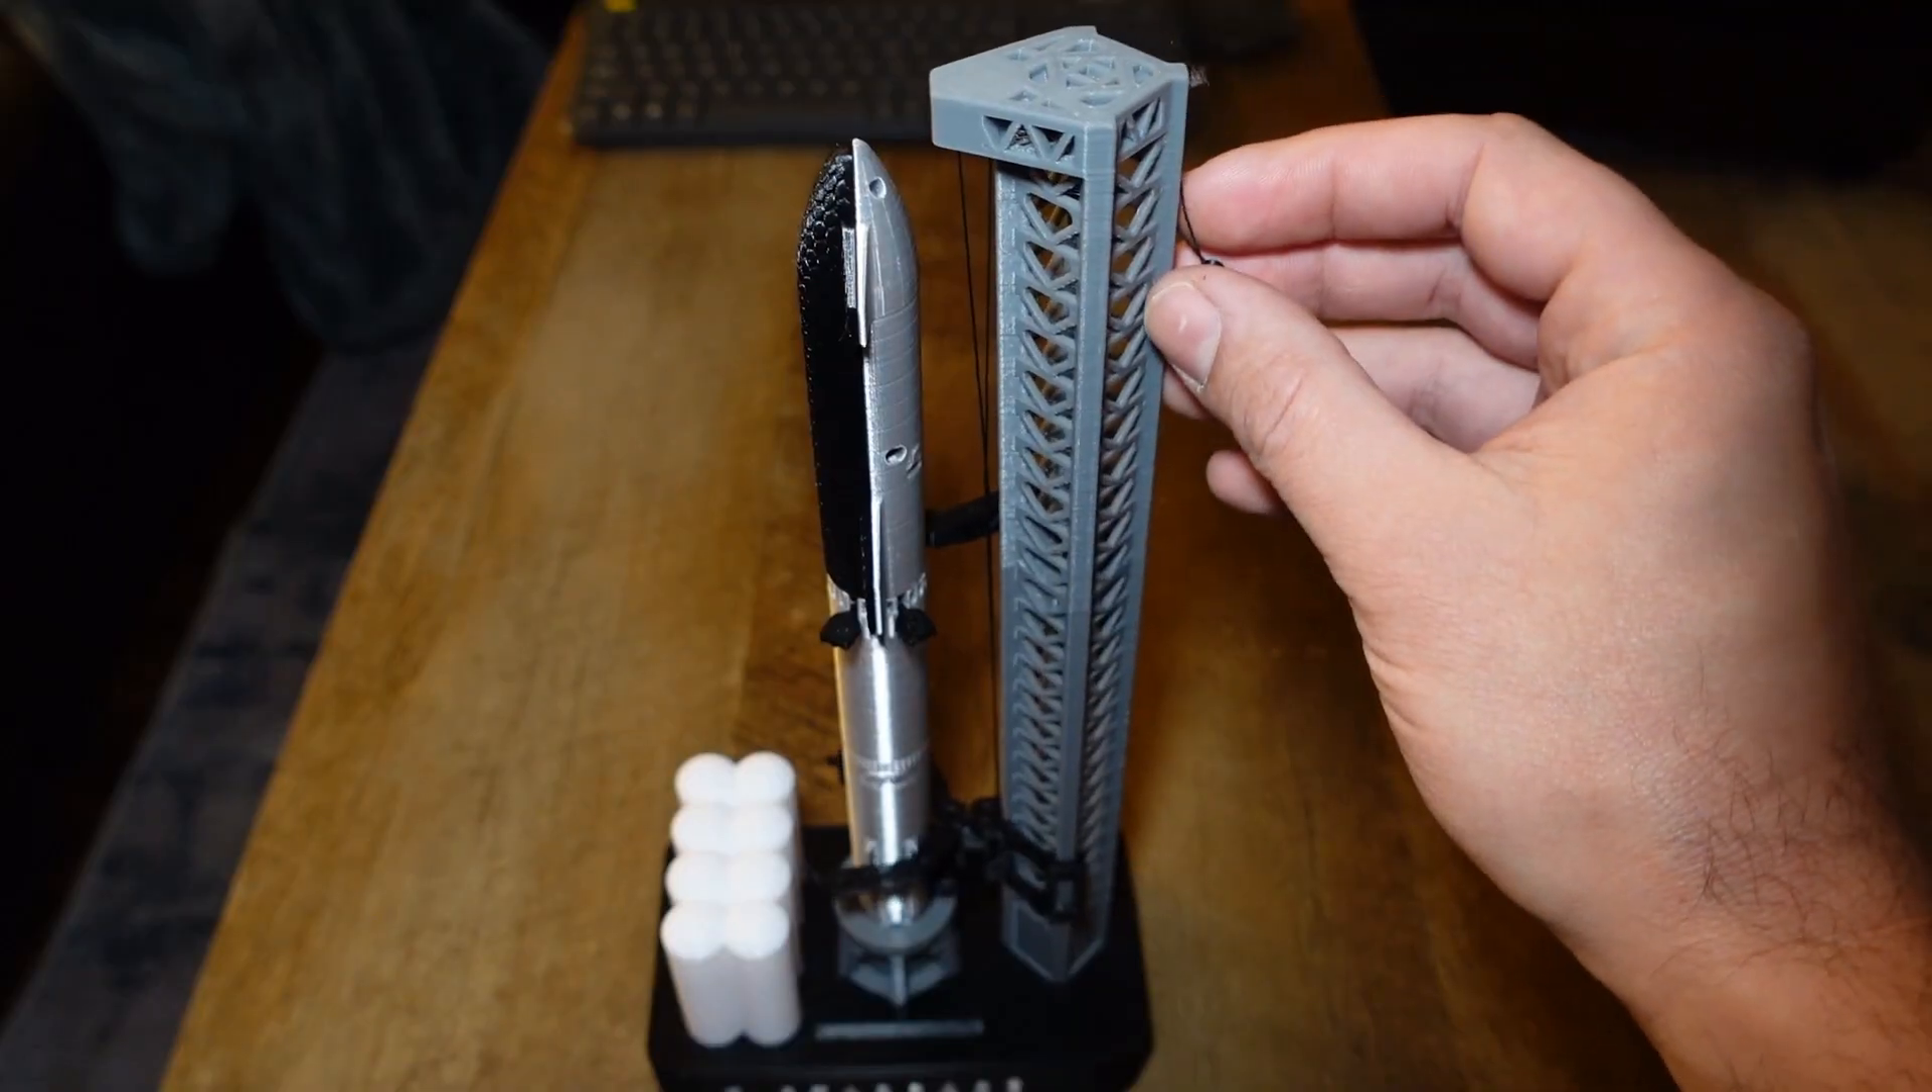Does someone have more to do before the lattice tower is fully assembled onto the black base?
No.